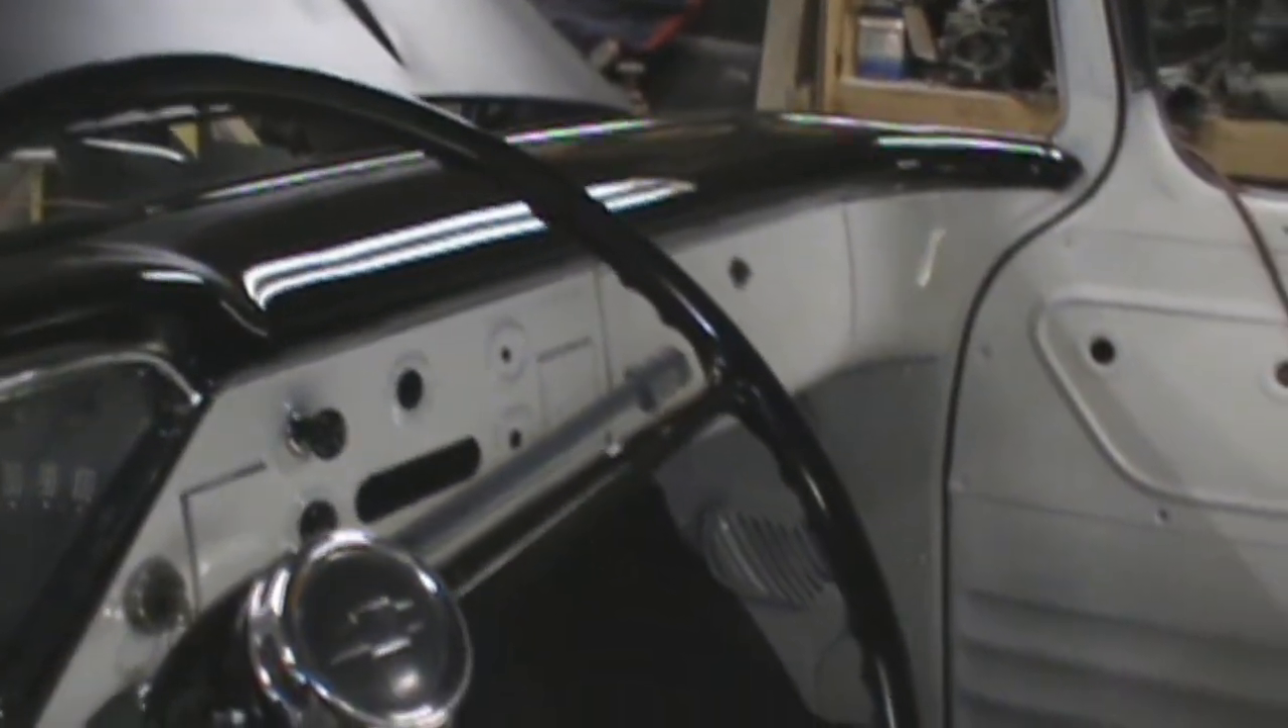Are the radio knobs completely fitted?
No.